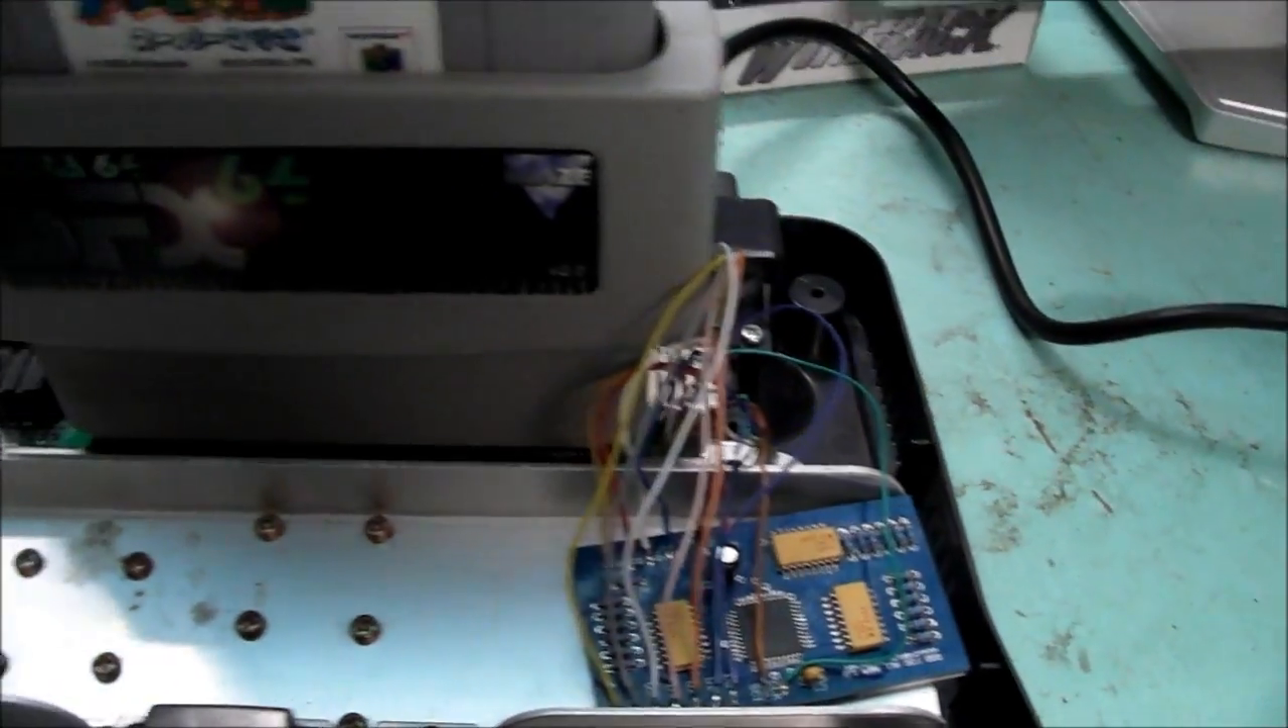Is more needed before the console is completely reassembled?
Yes.